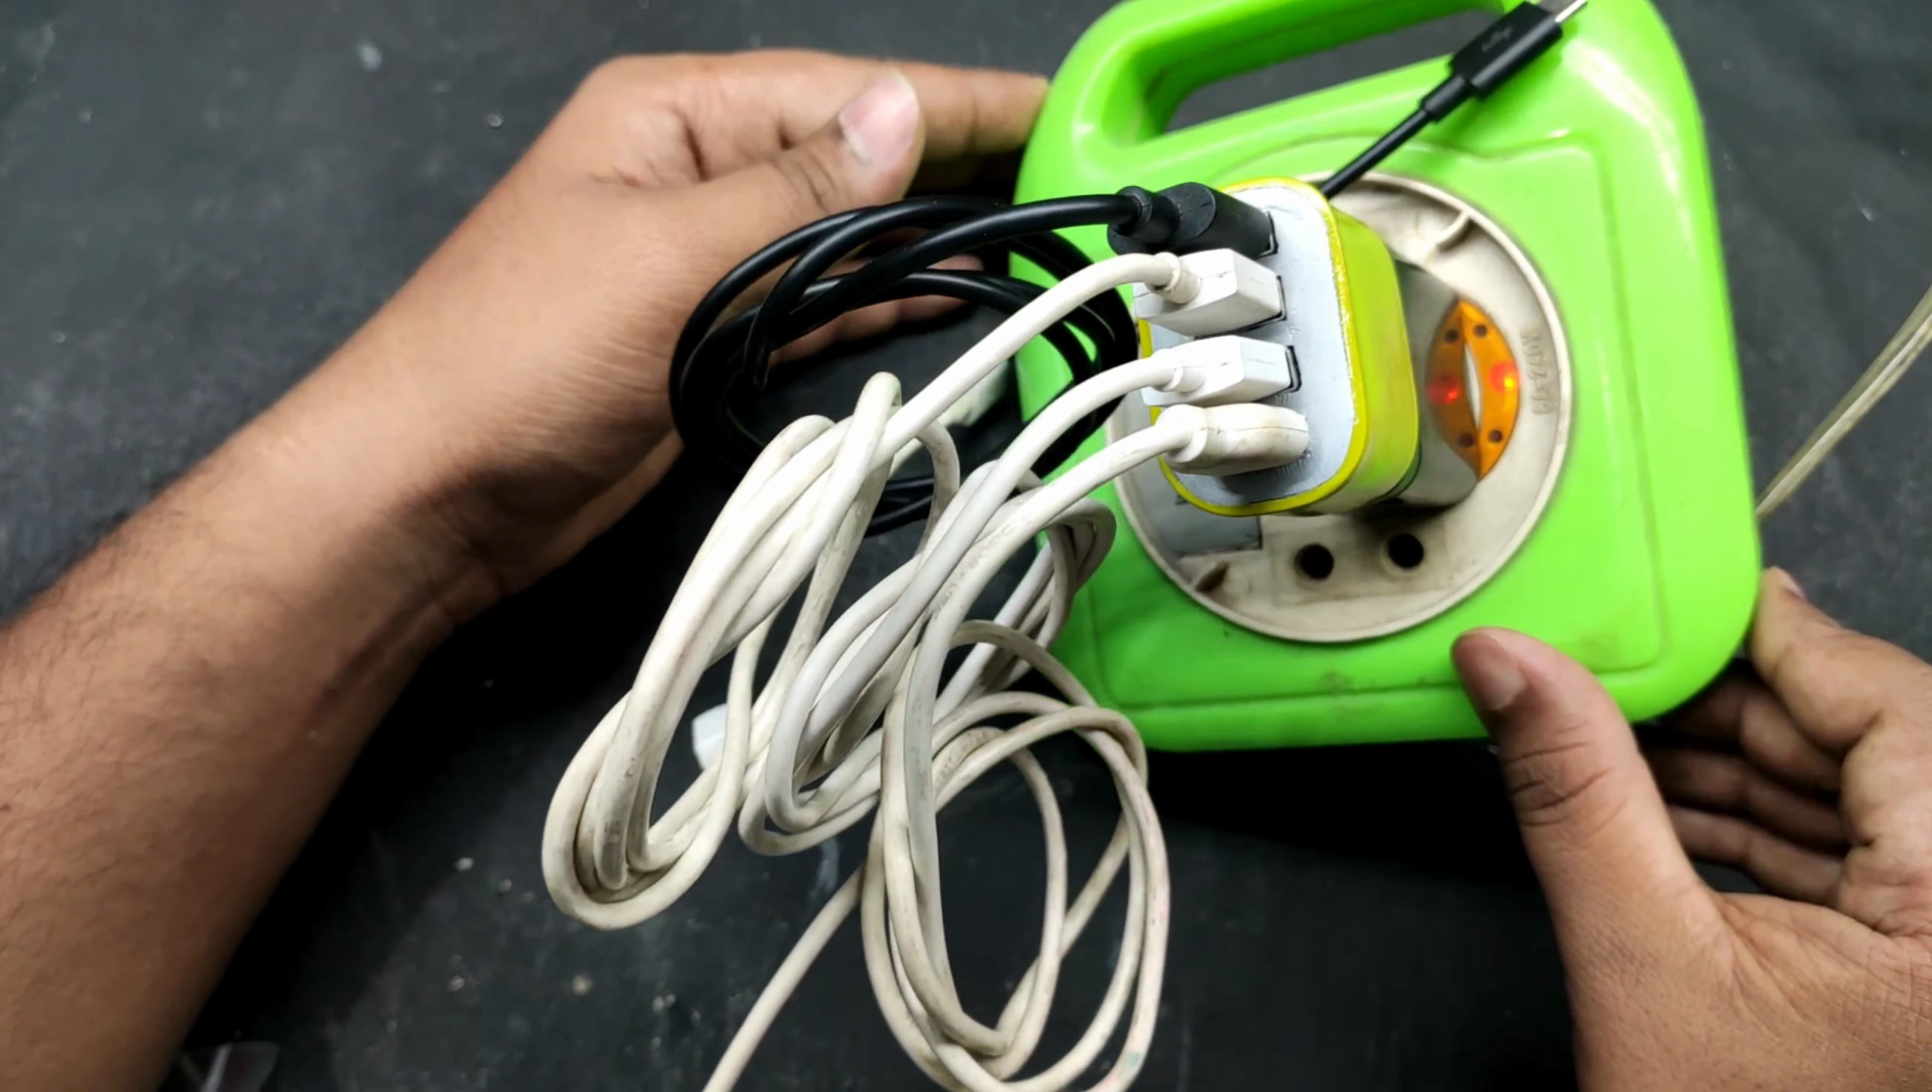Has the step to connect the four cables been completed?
Yes.